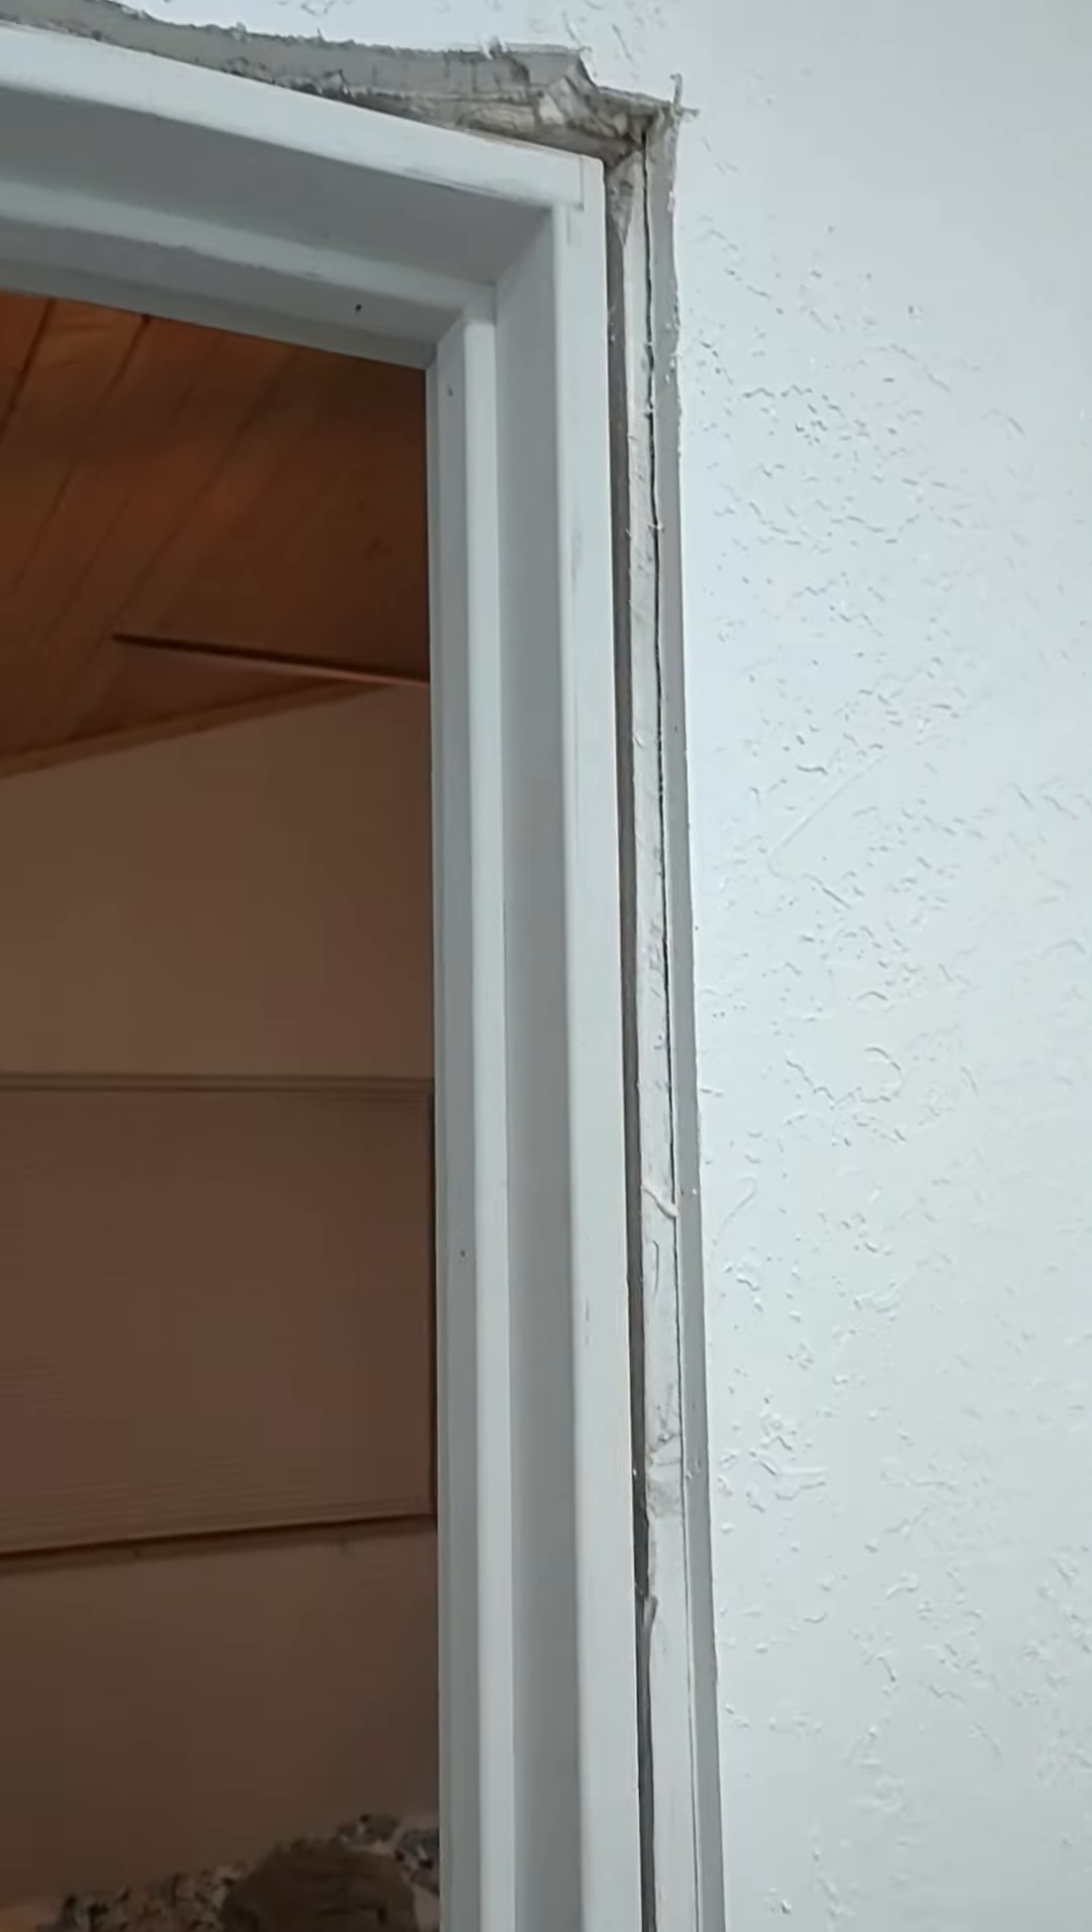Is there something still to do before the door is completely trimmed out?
Yes.